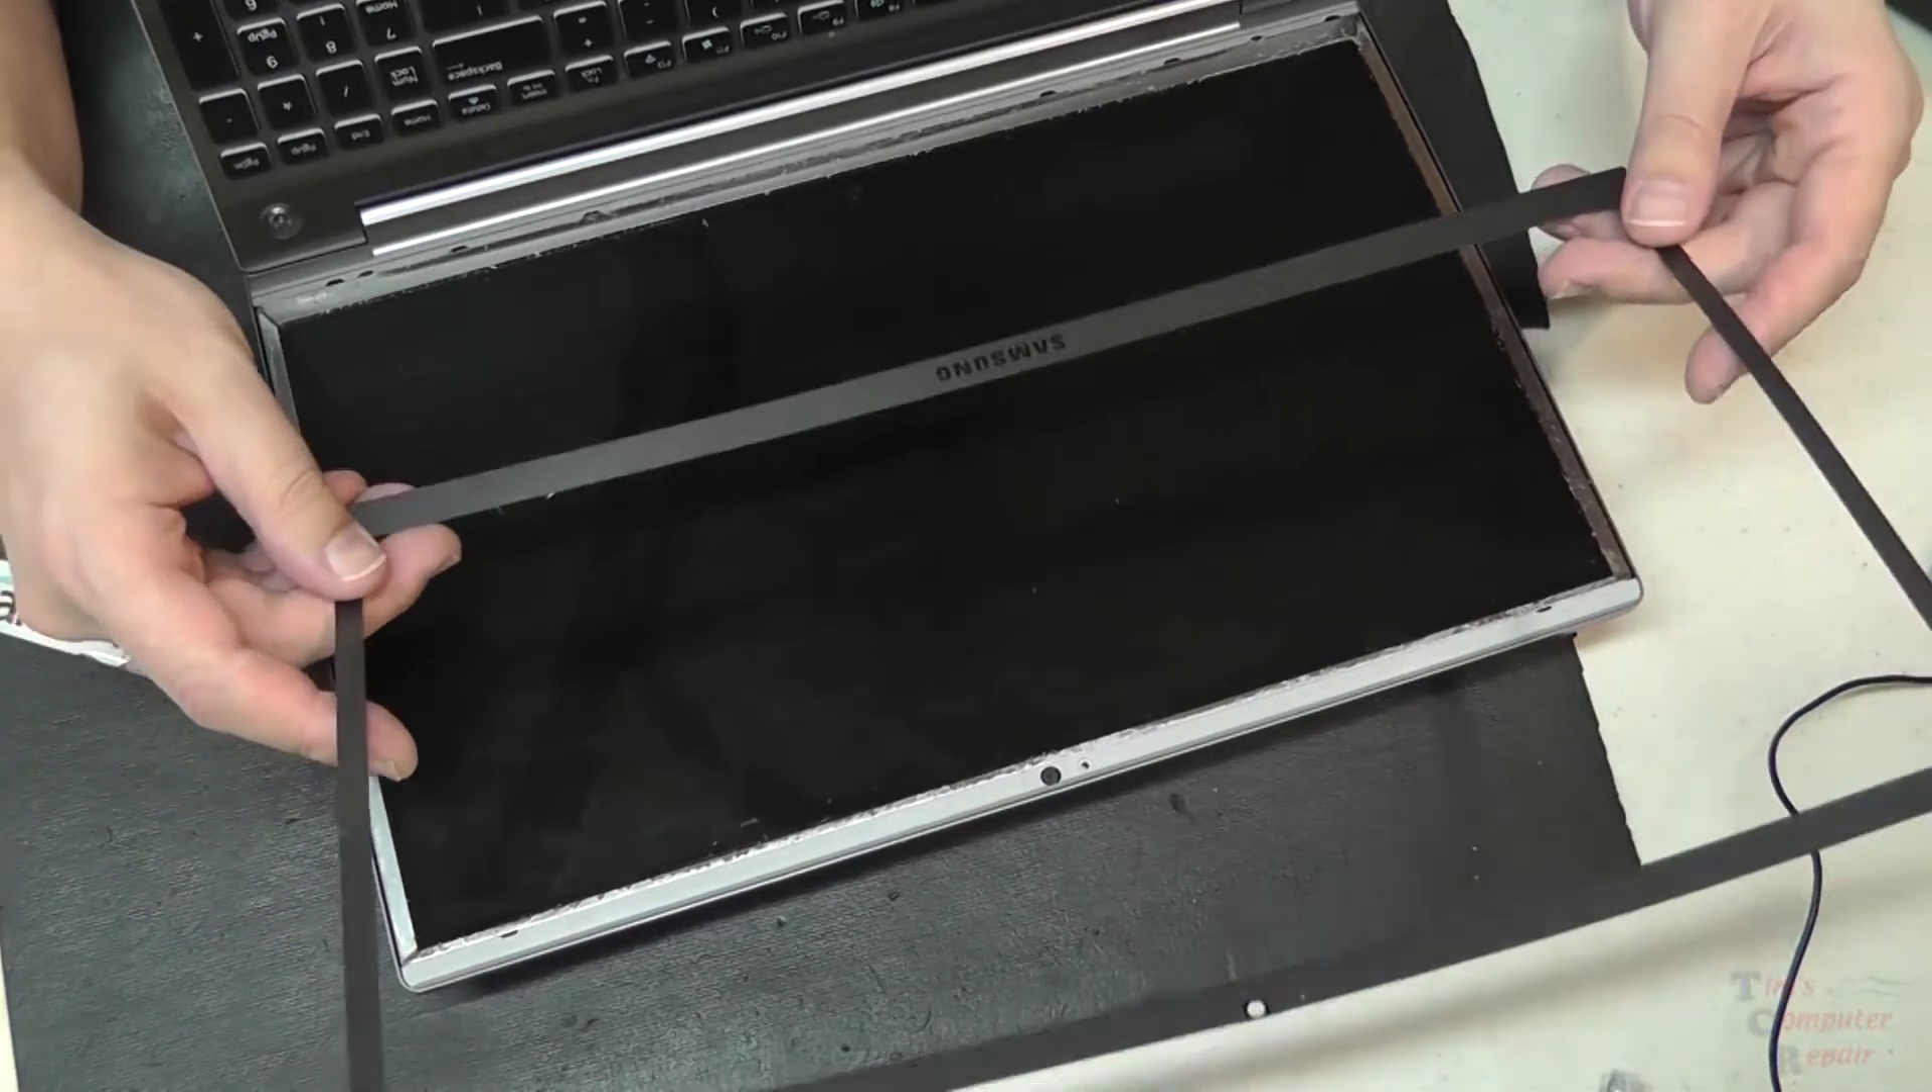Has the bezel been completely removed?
Yes.